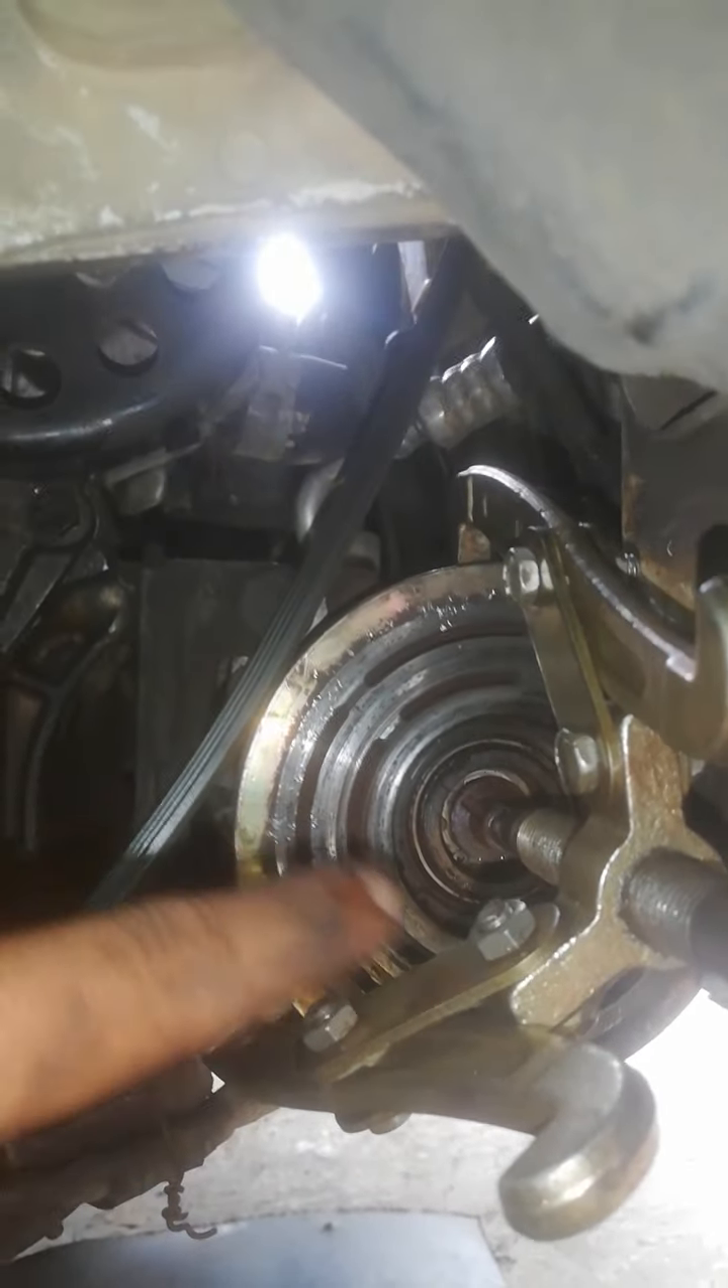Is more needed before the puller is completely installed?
No.